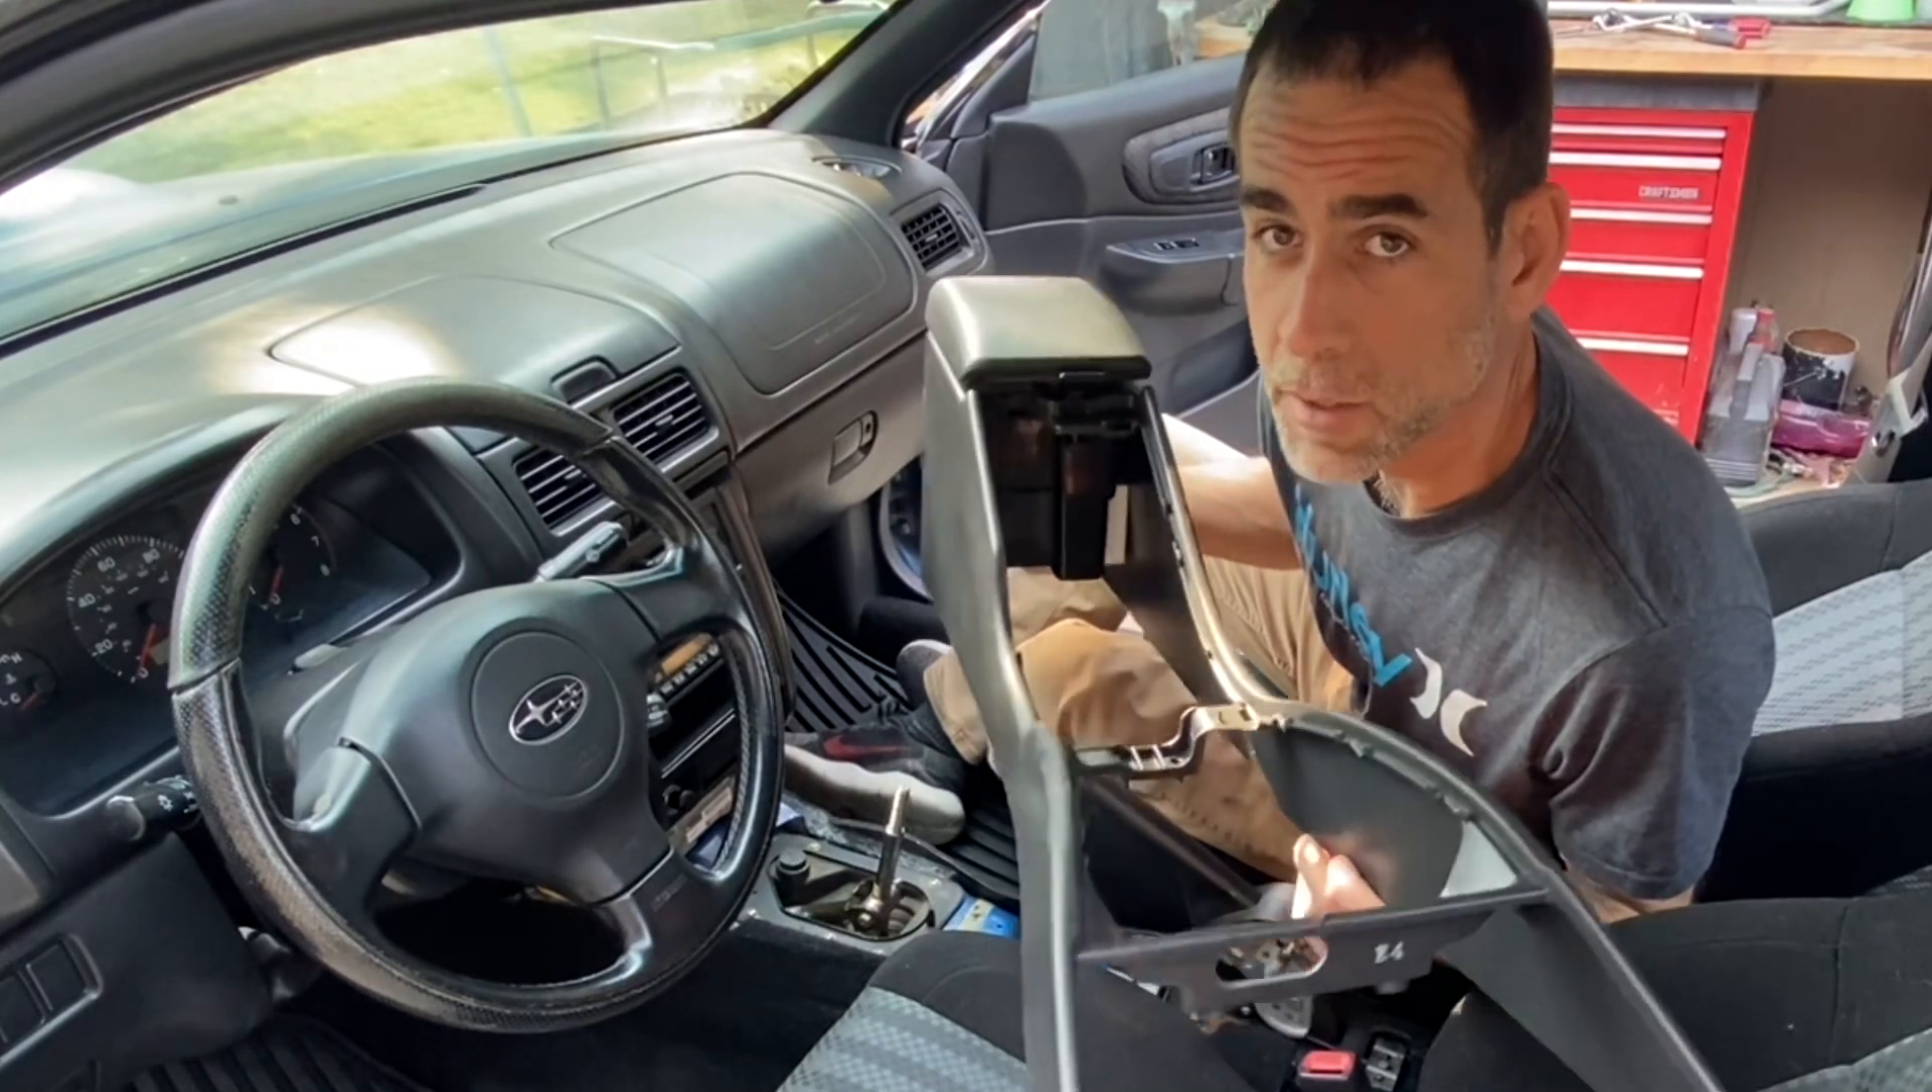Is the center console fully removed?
Yes.